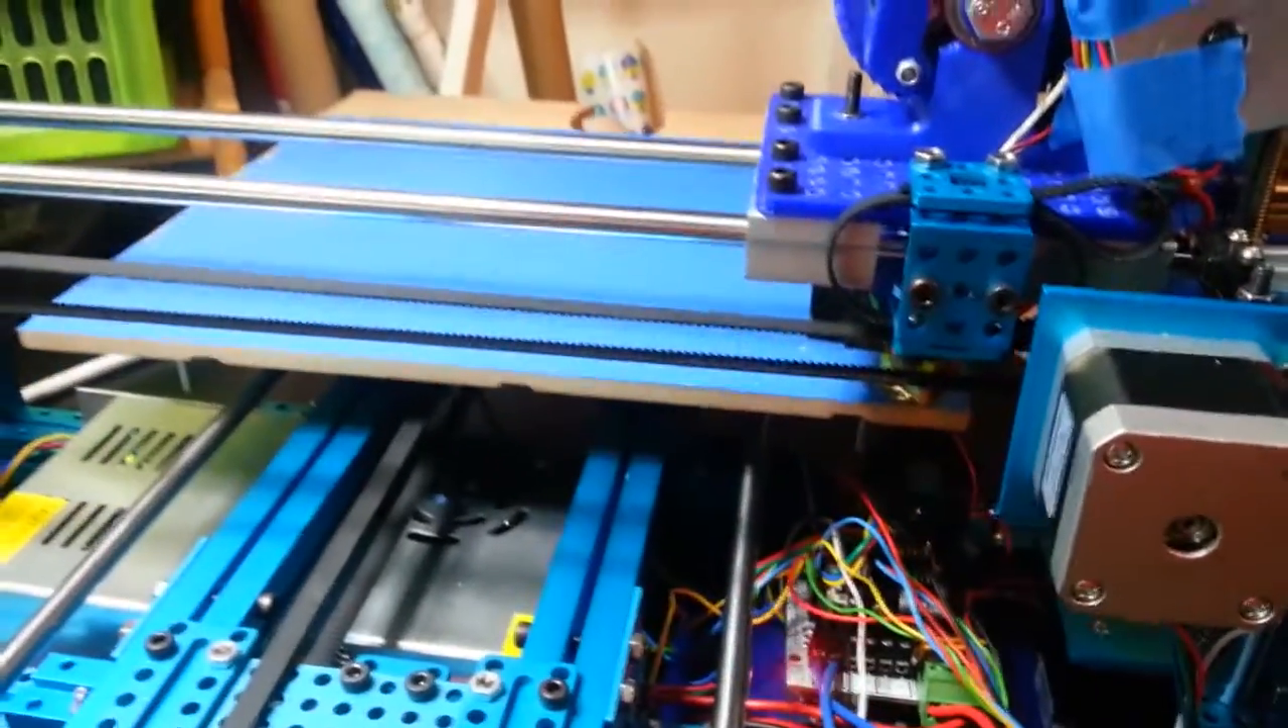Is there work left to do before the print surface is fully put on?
No.